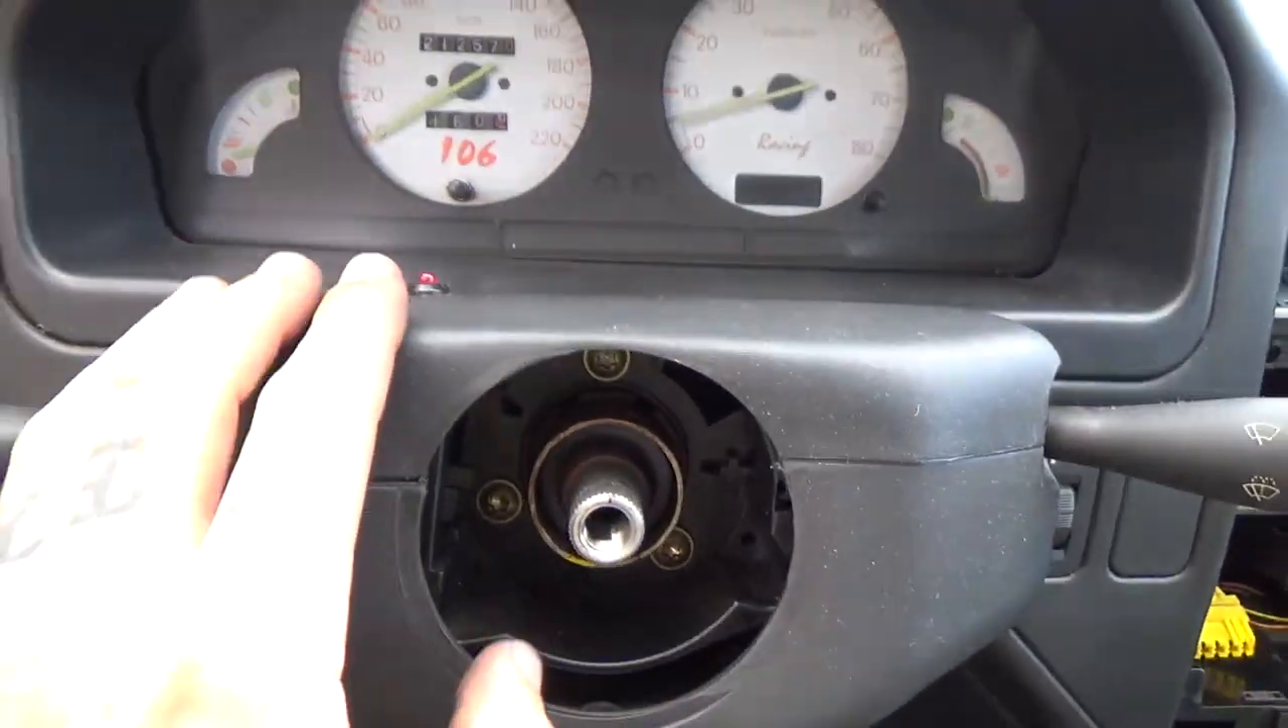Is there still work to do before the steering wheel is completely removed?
No.